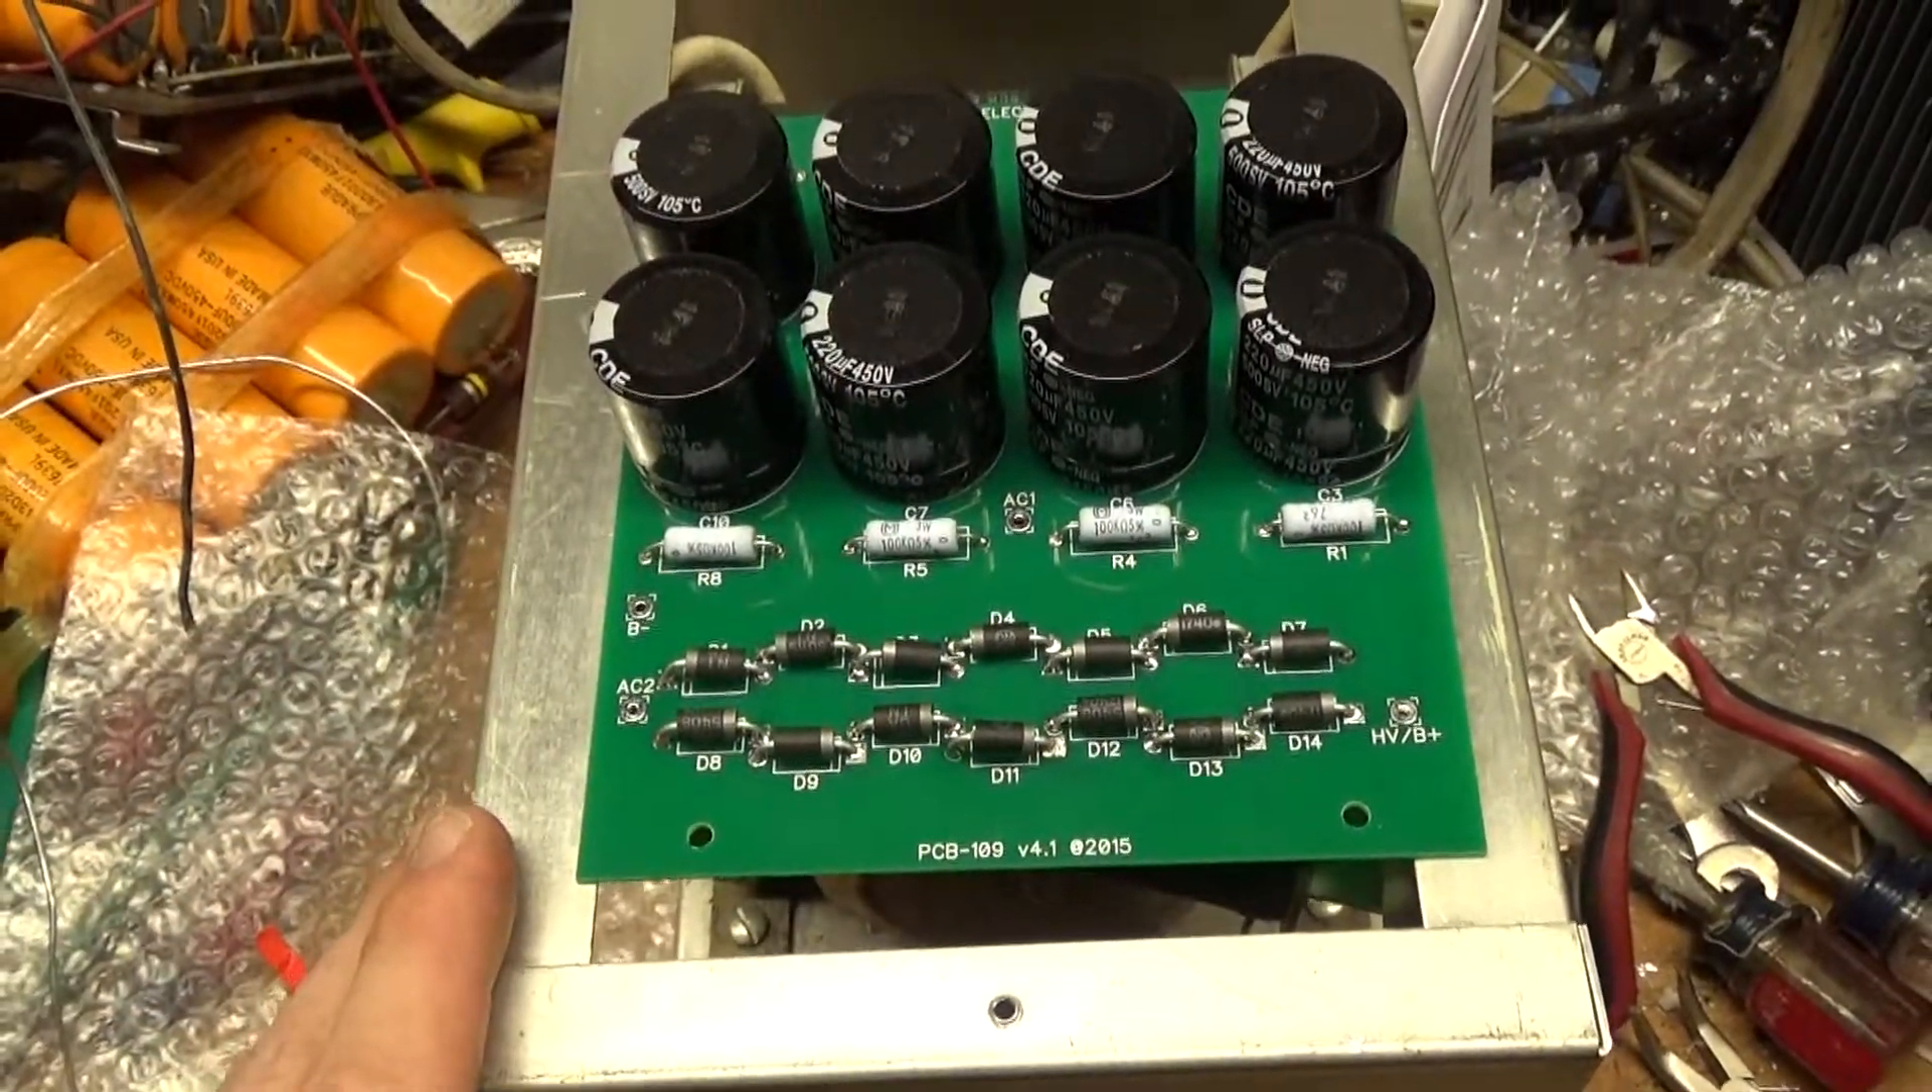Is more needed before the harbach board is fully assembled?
No.